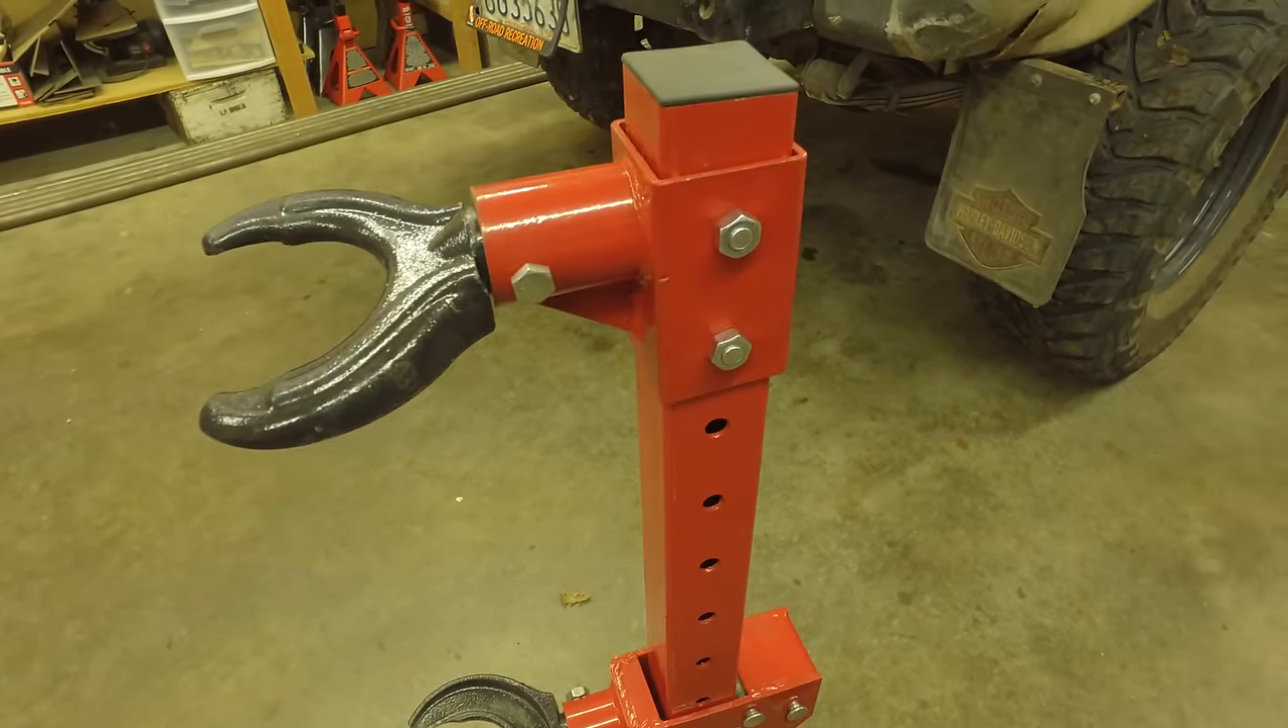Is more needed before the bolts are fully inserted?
No.